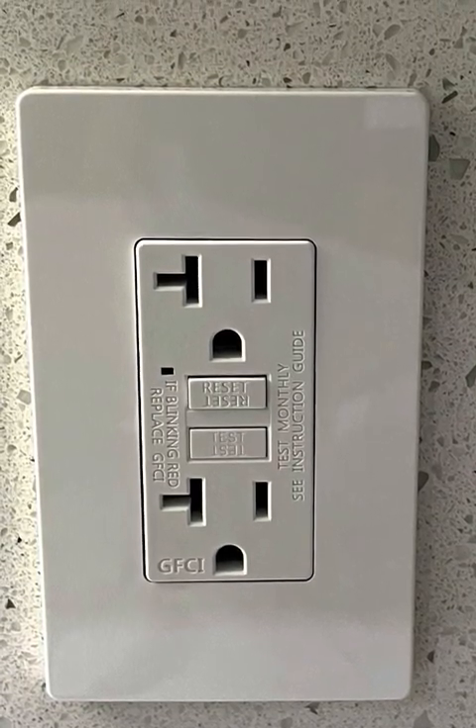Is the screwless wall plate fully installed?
Yes.